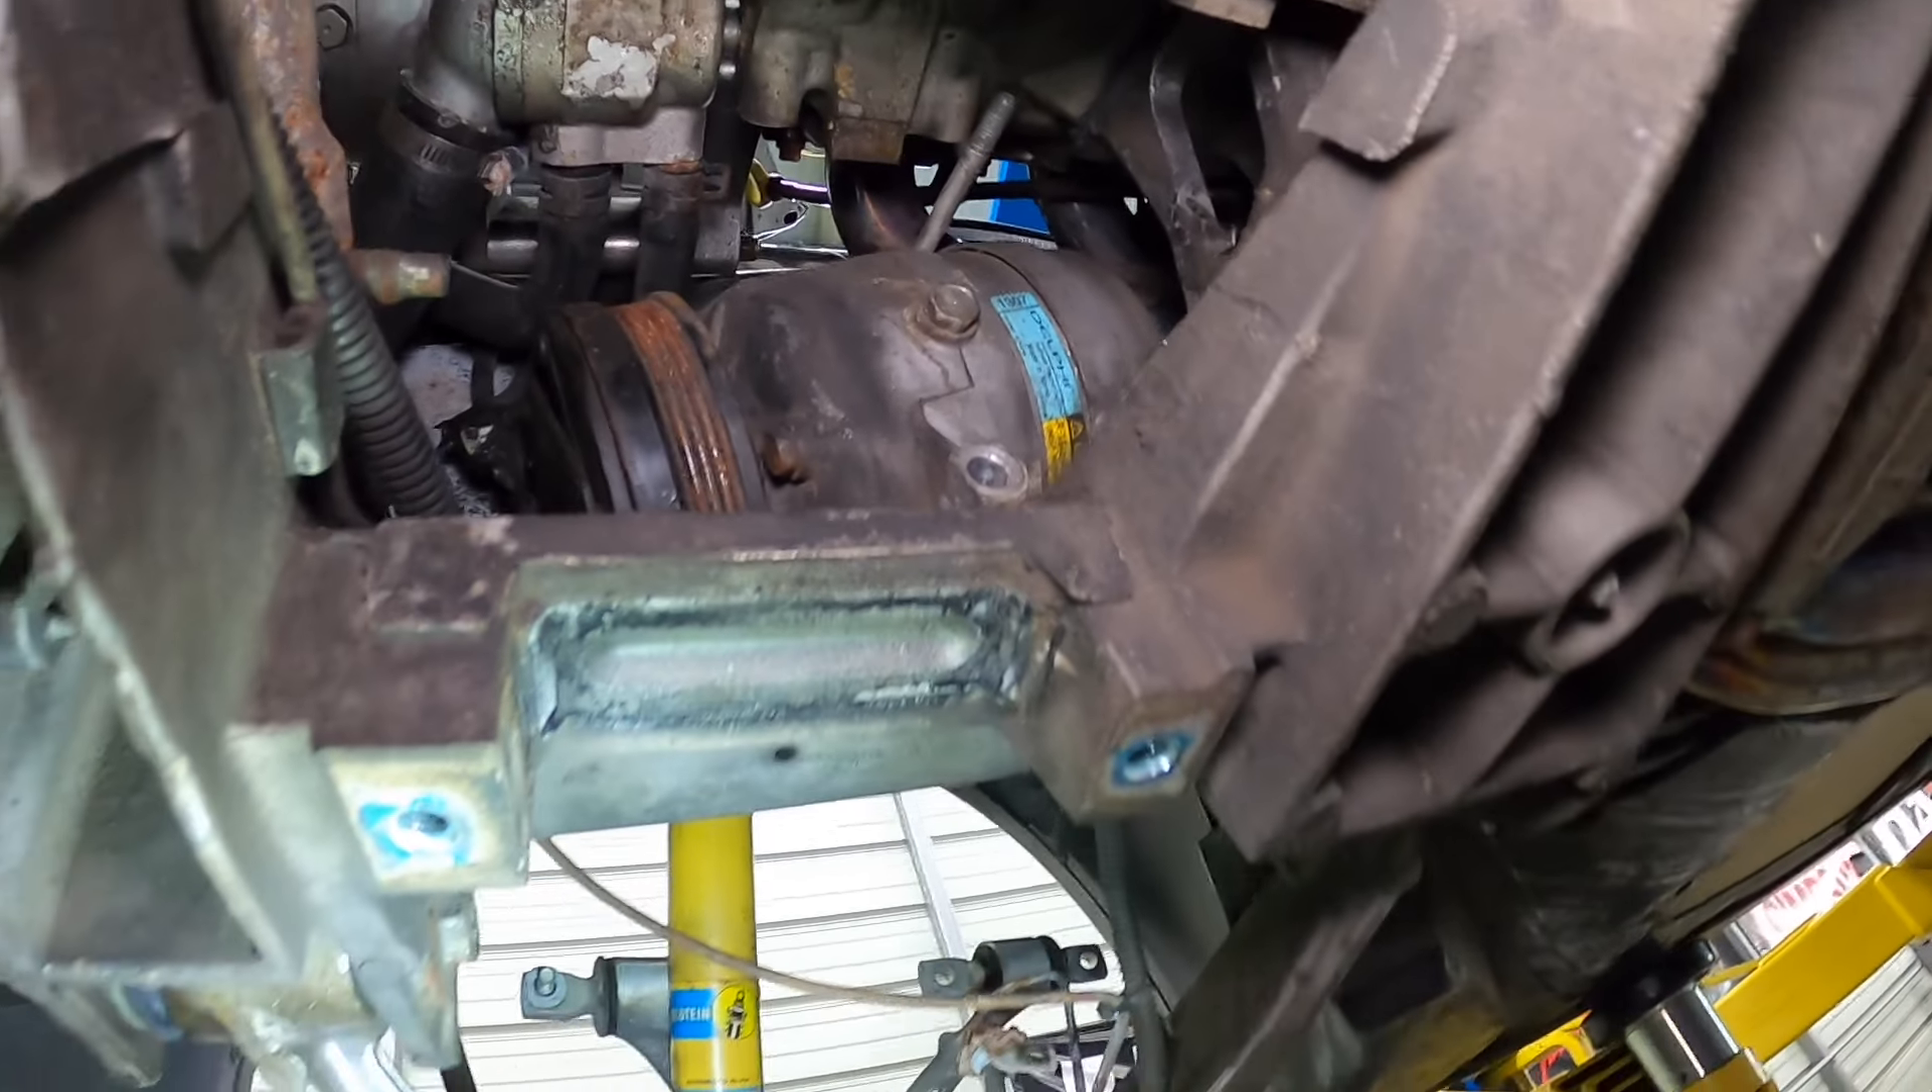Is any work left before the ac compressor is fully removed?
Yes.